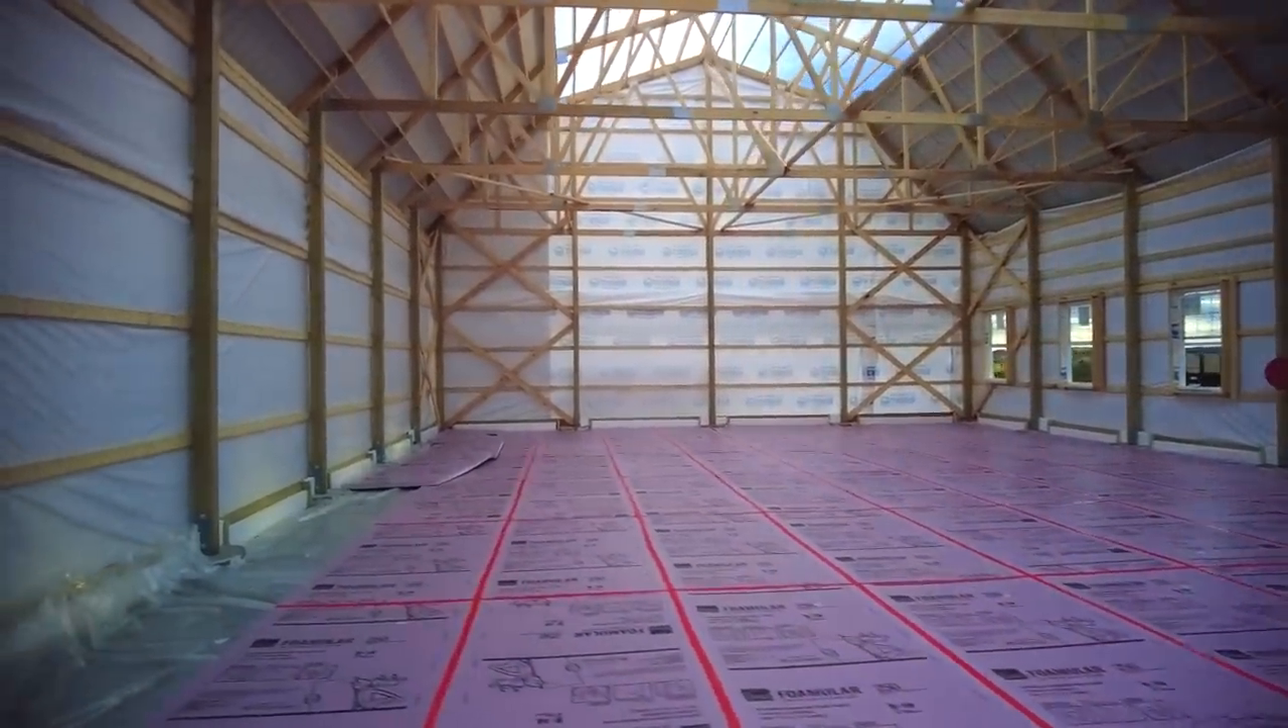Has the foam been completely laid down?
No.